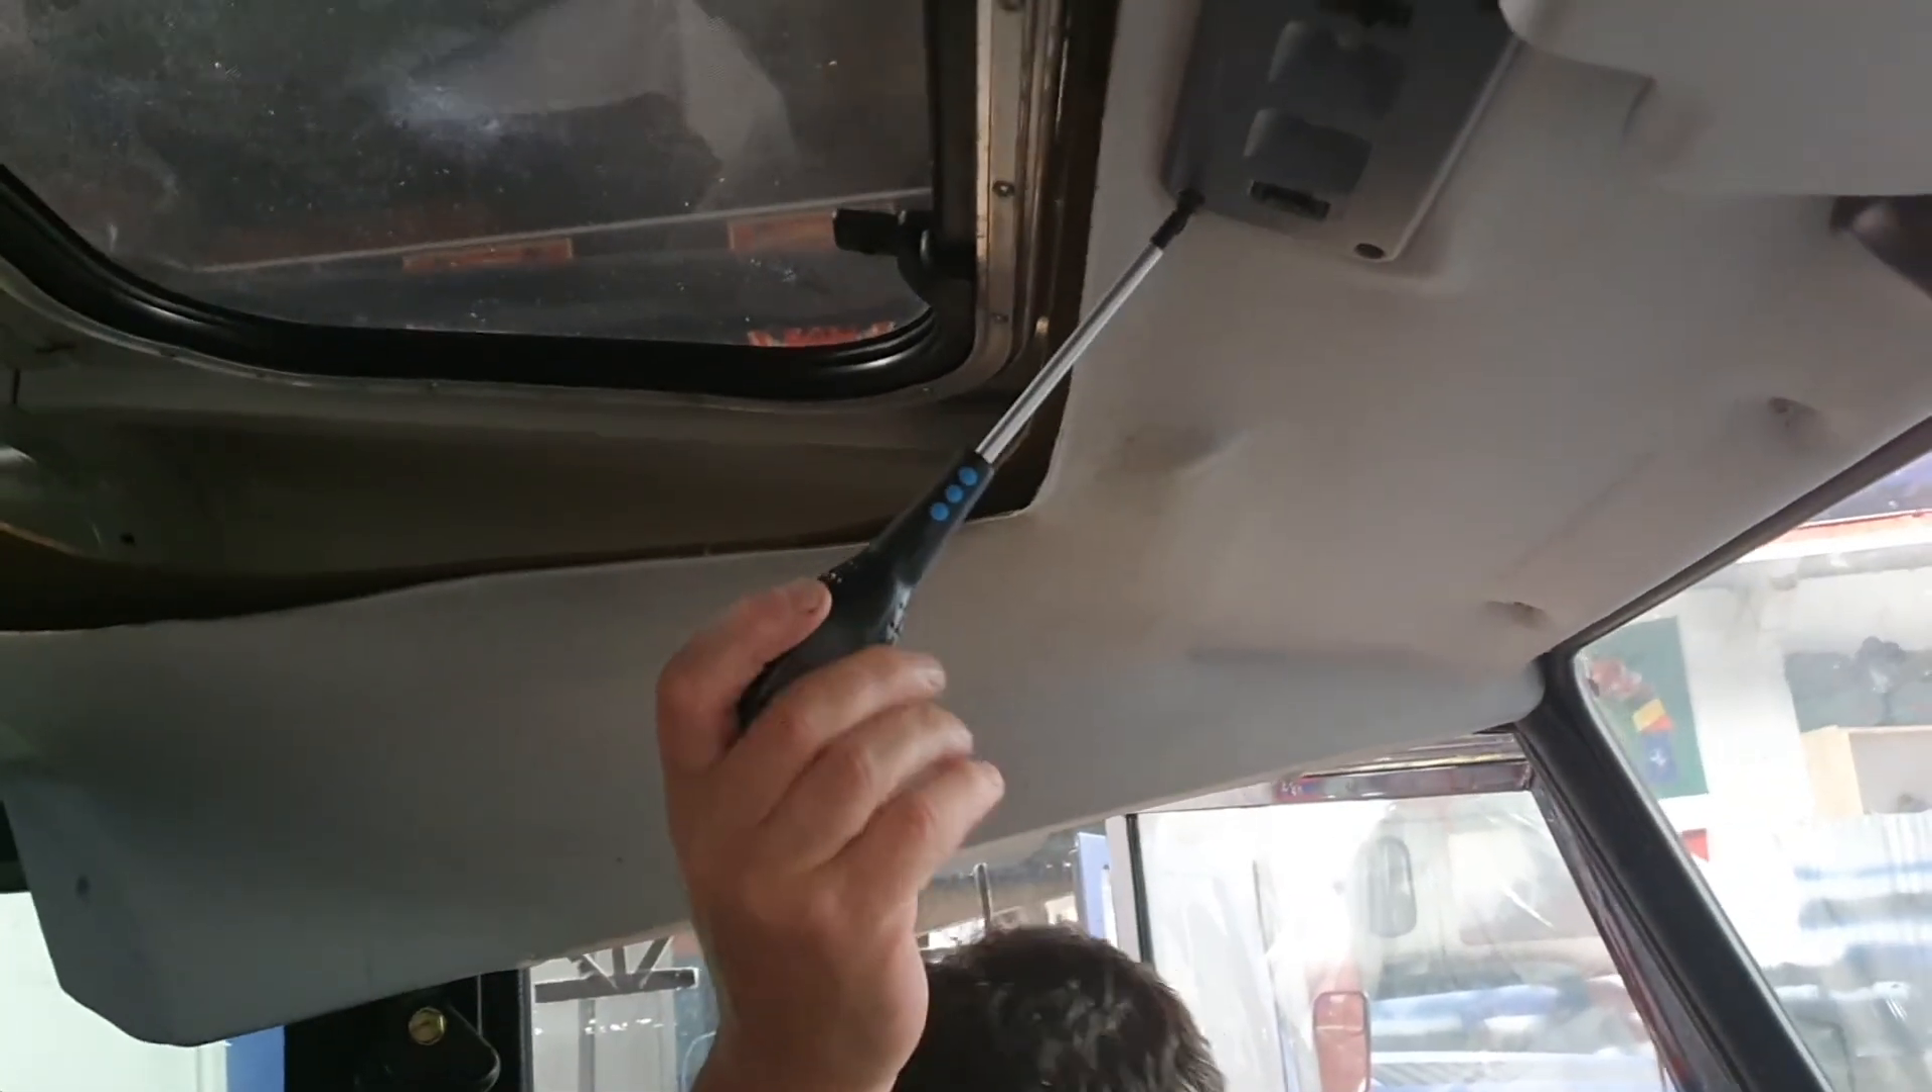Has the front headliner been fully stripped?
No.